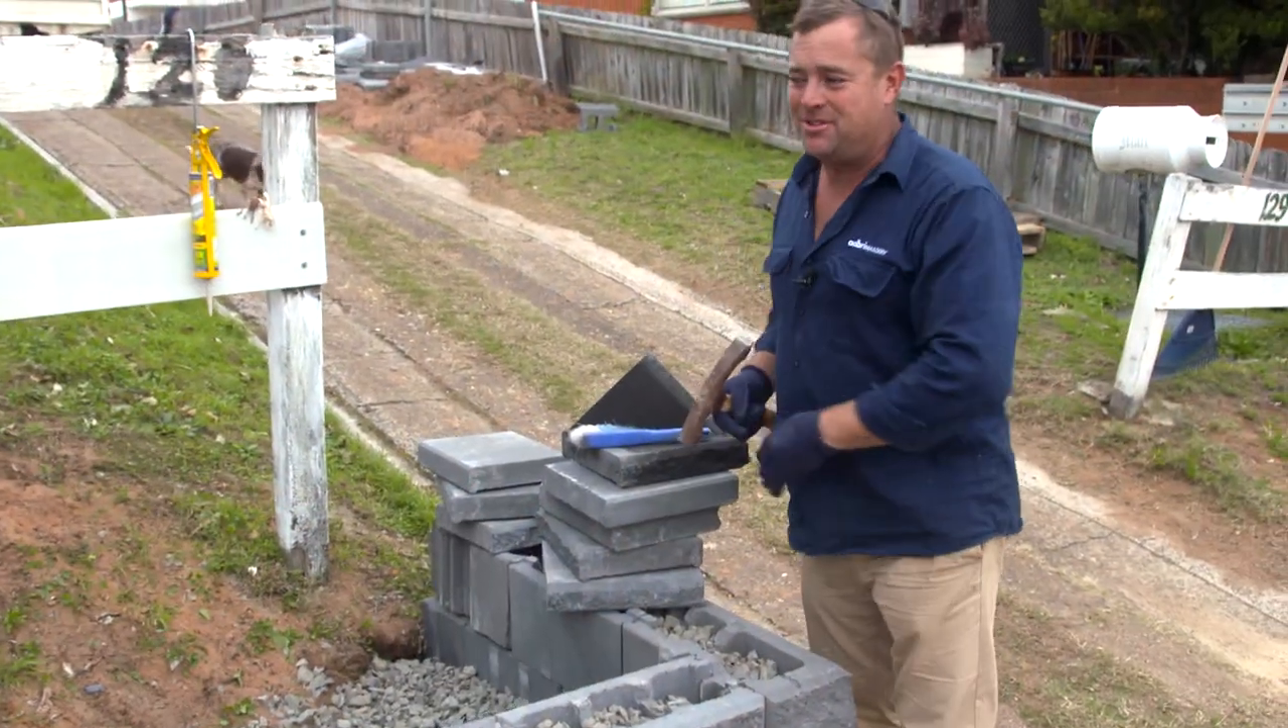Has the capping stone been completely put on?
No.